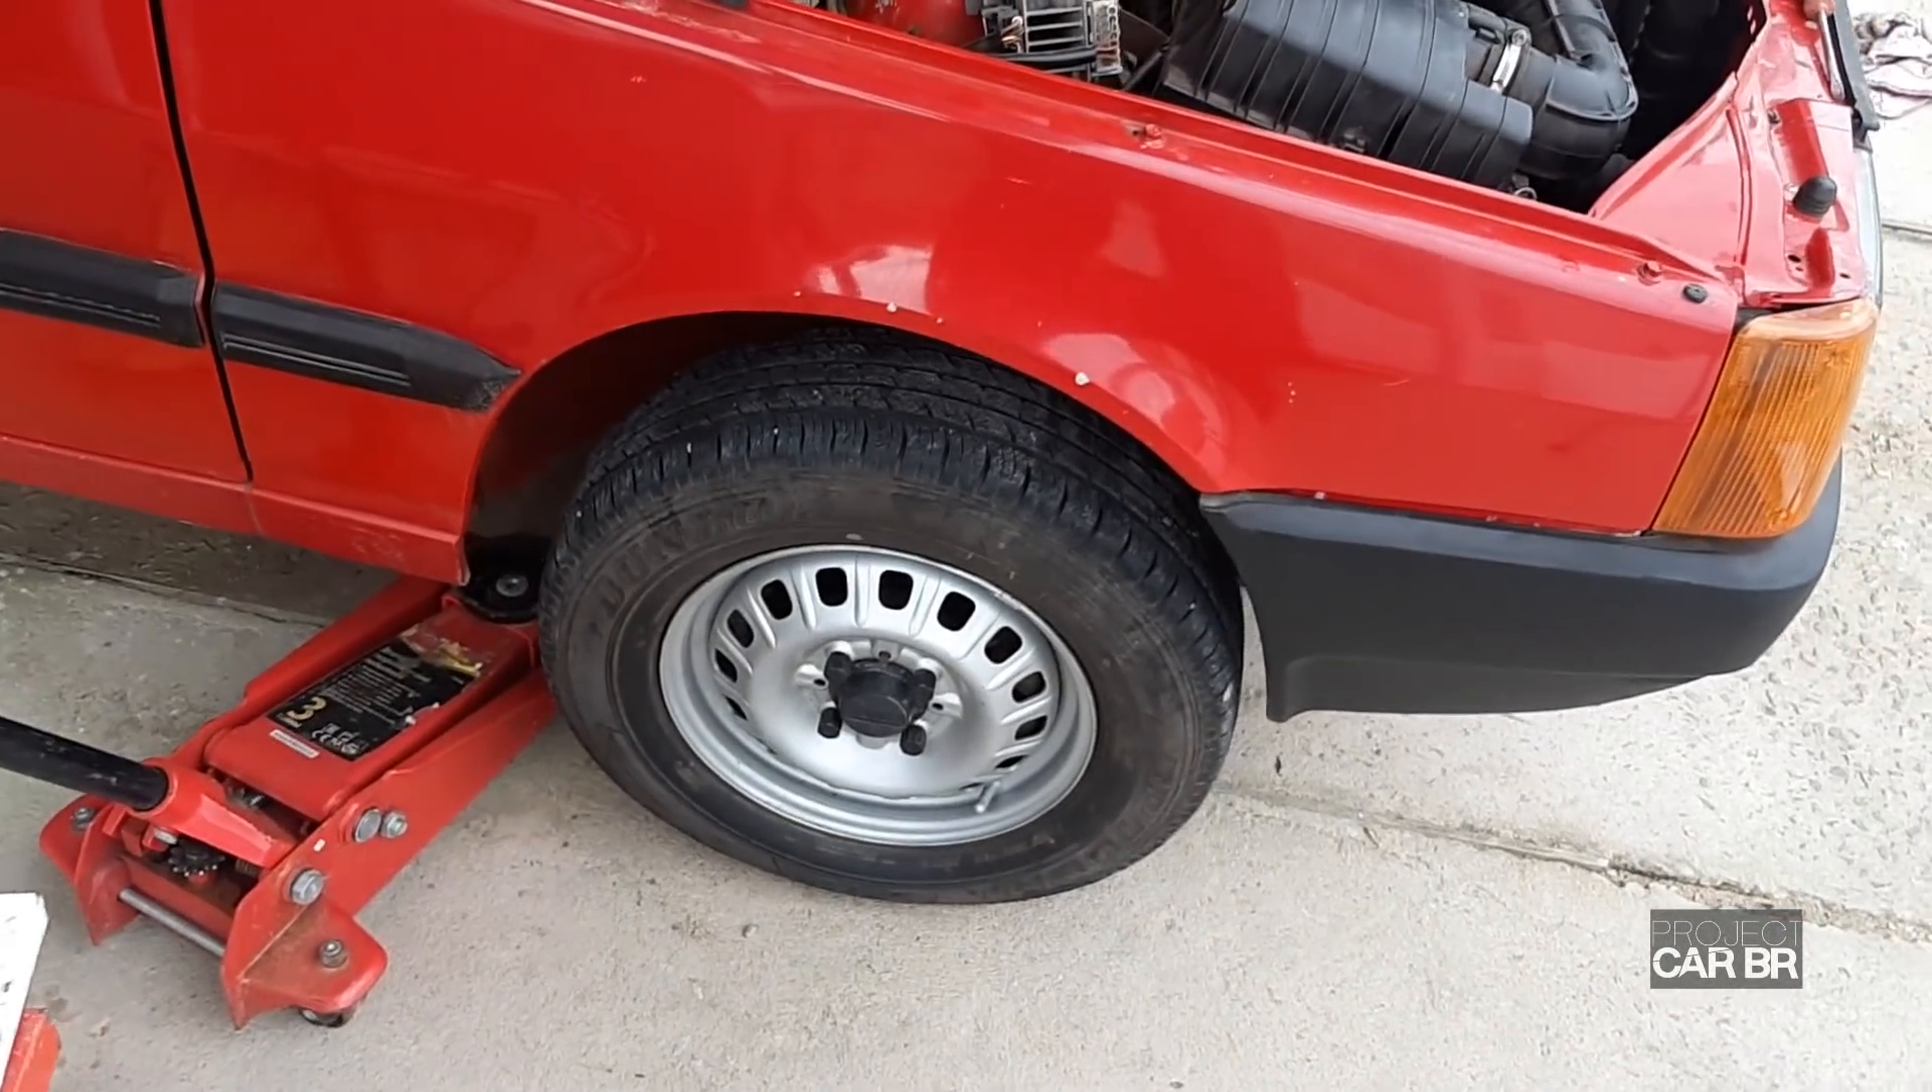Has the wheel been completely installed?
Yes.